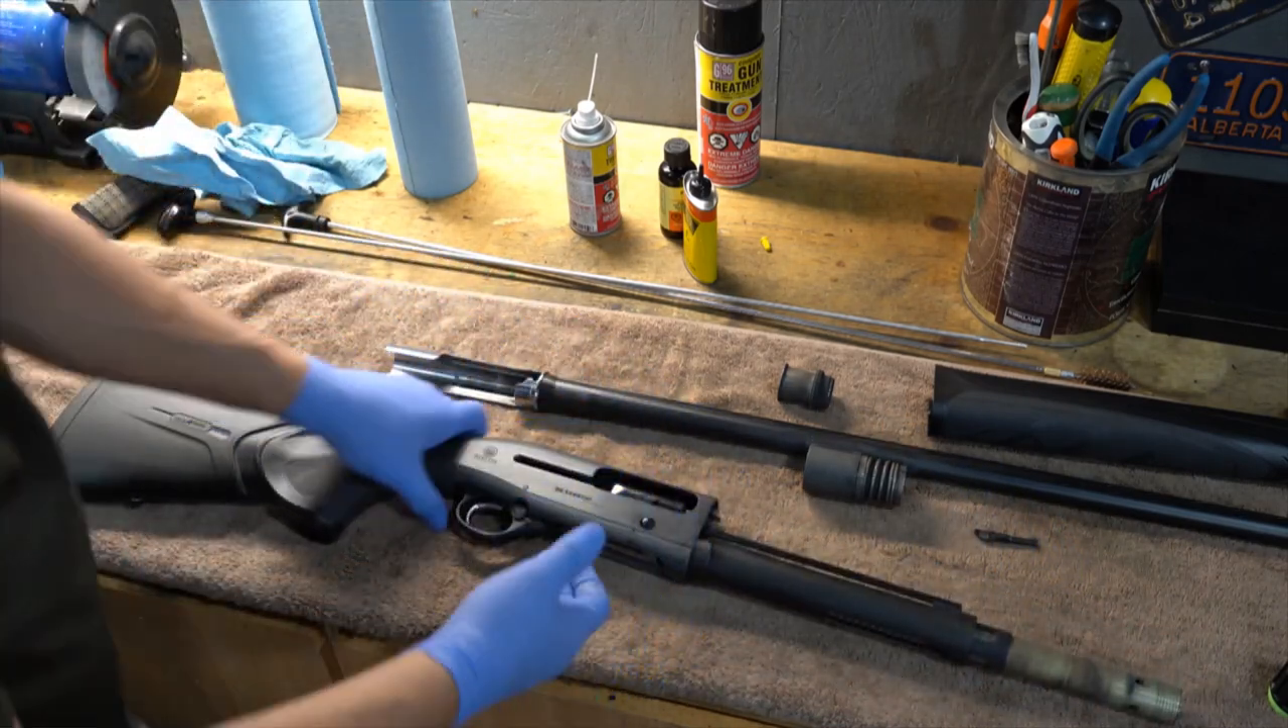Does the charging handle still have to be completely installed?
Yes.